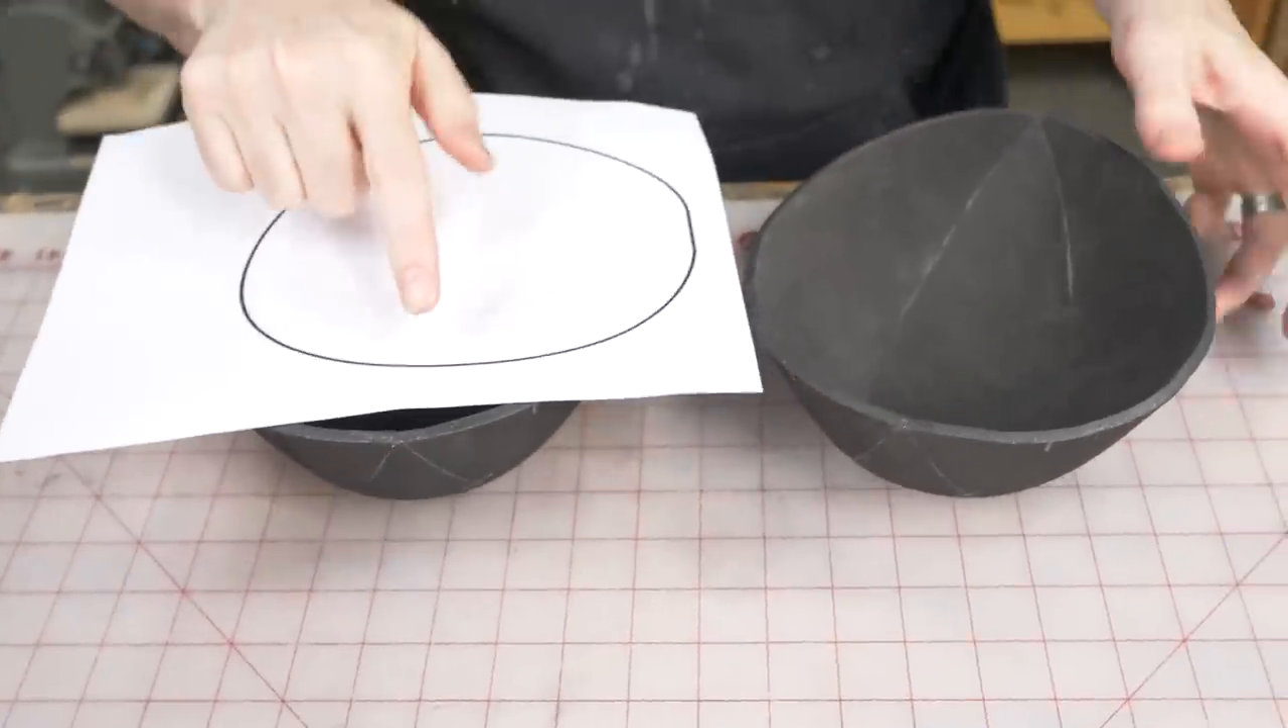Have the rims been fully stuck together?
No.